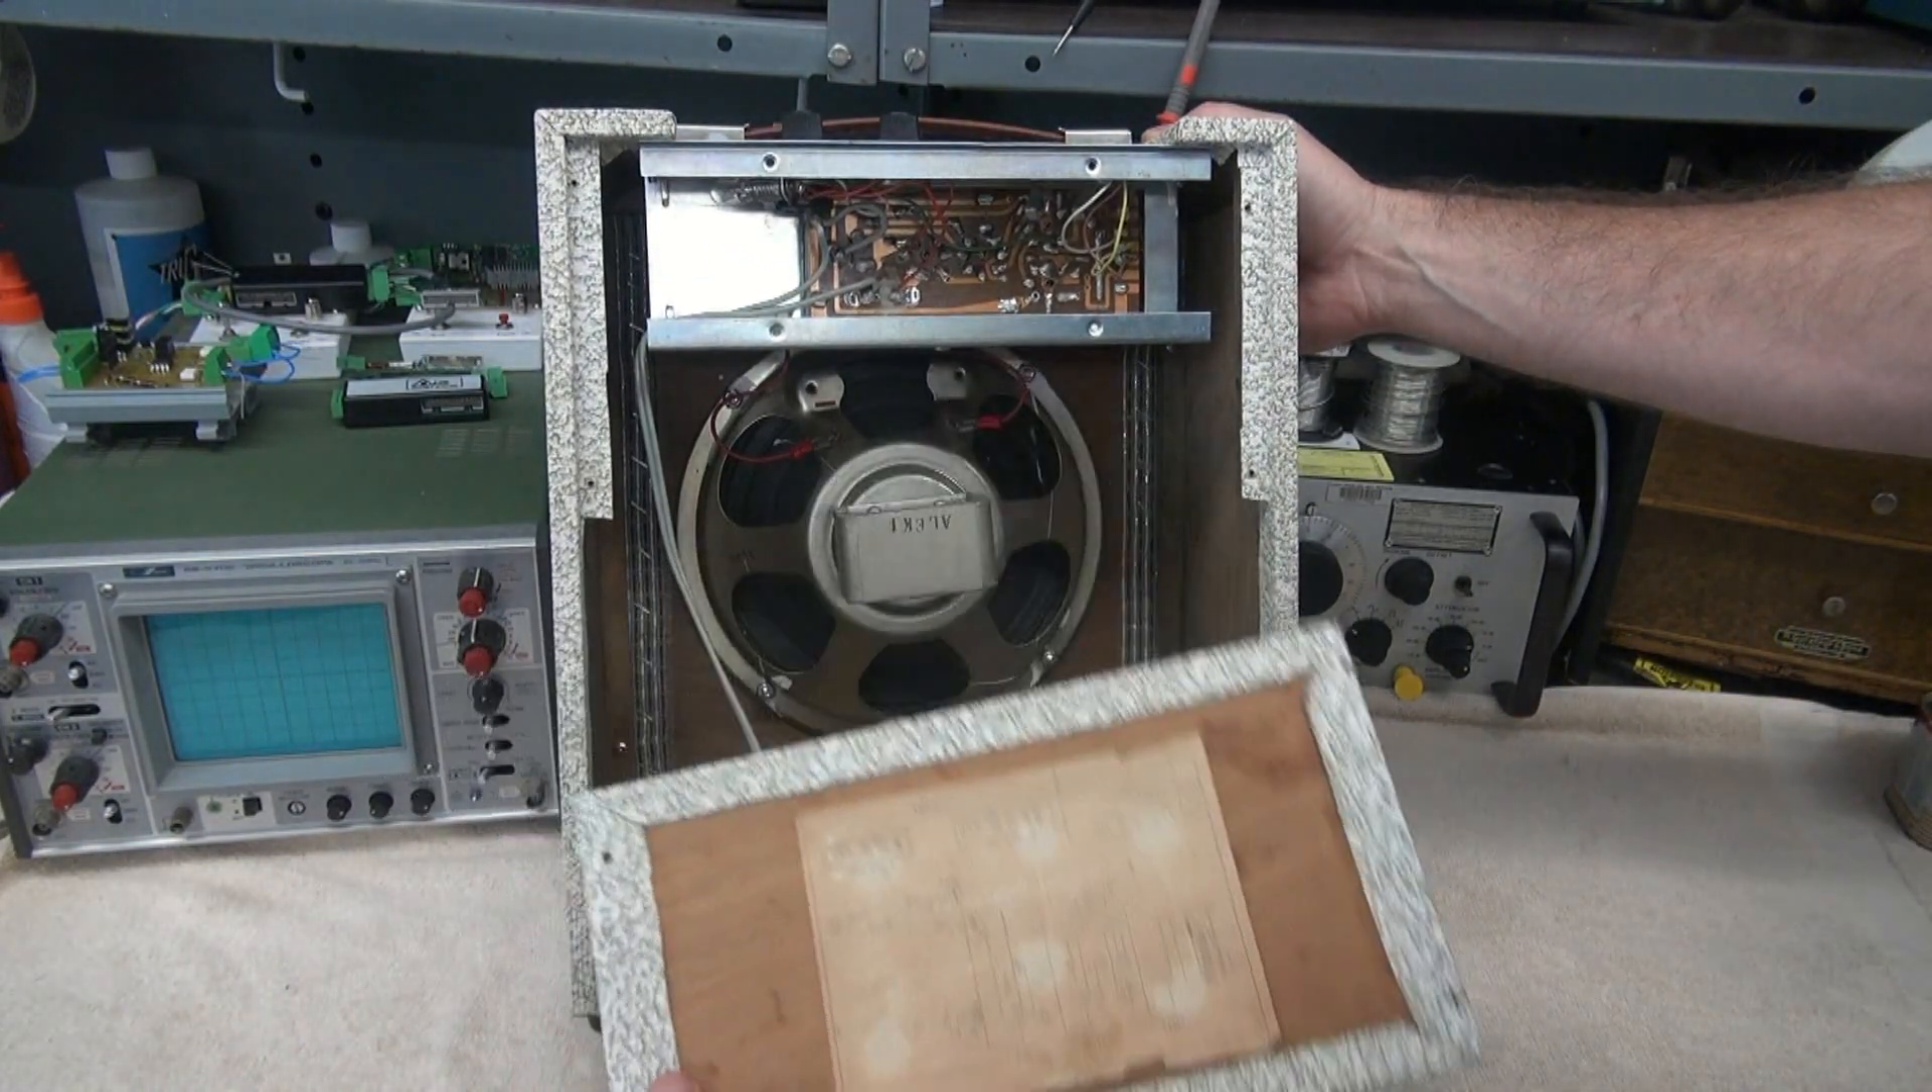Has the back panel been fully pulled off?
Yes.